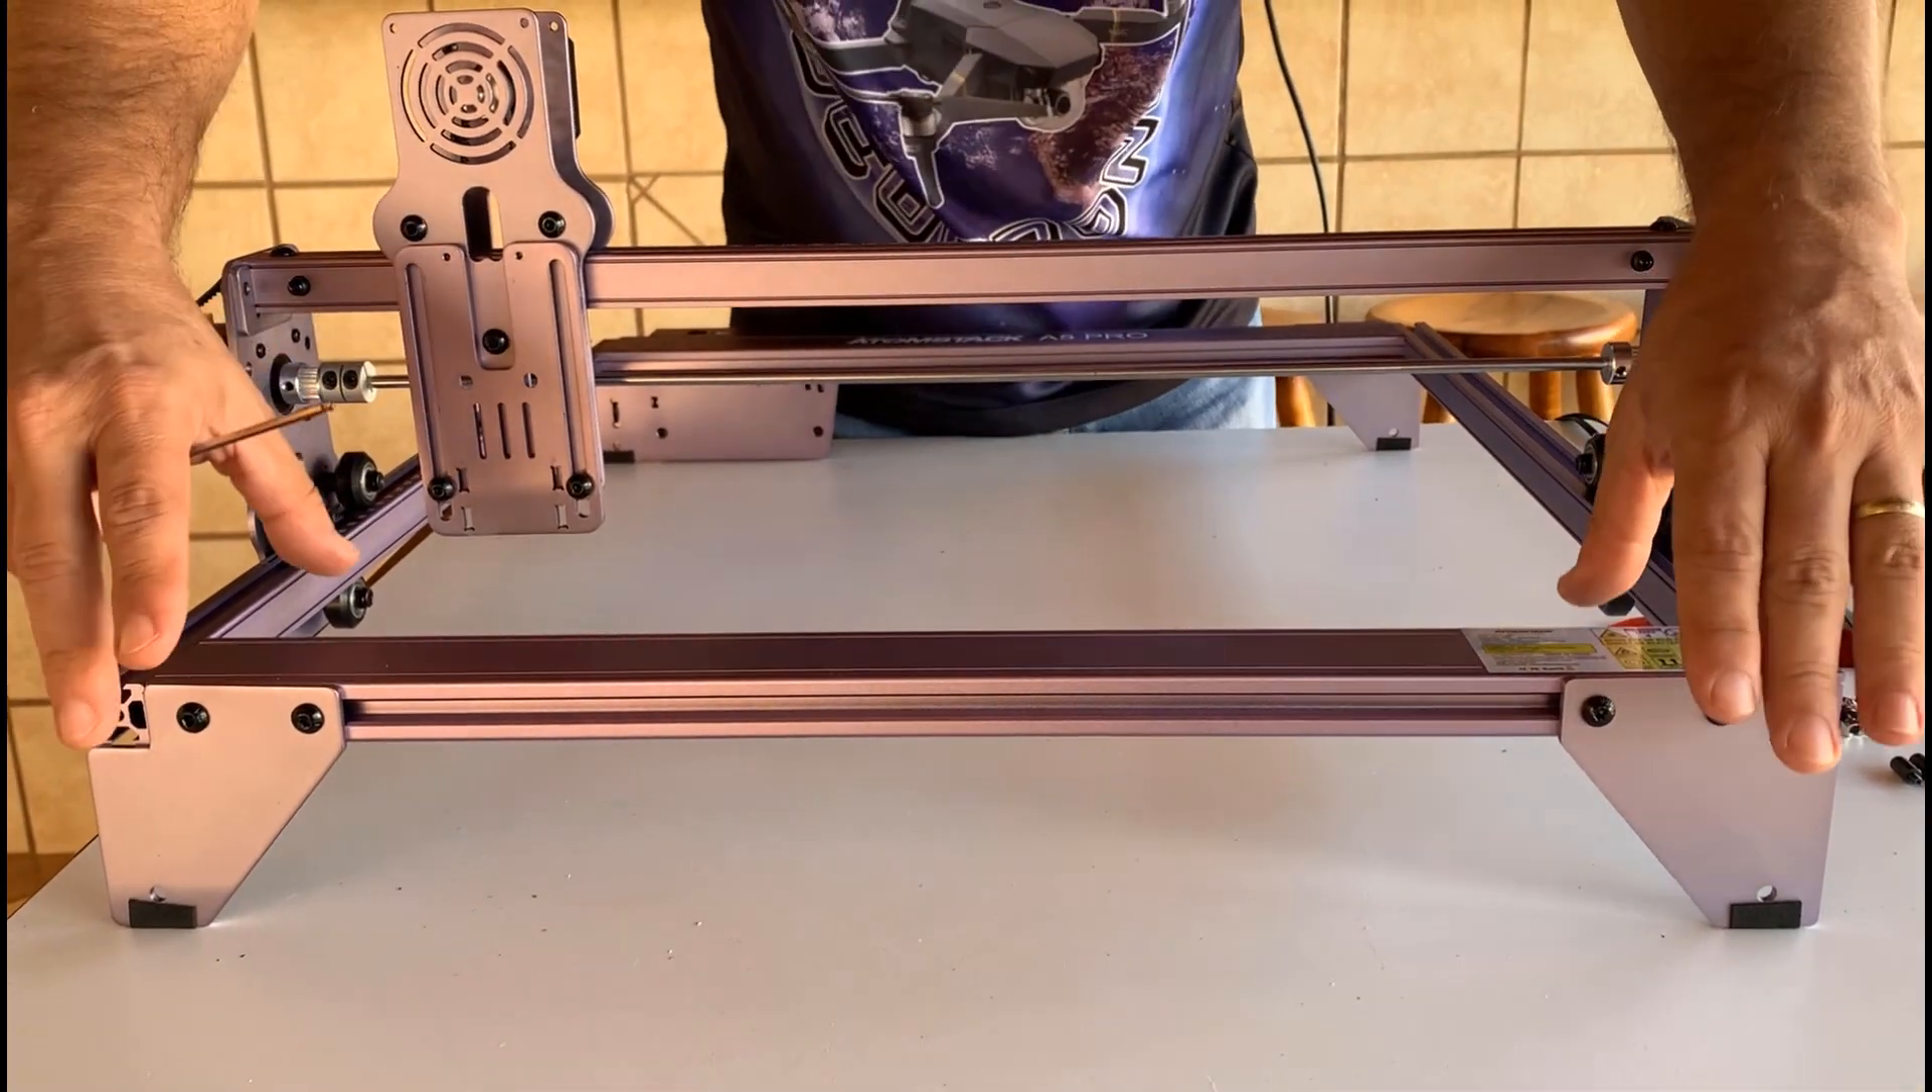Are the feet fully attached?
Yes.